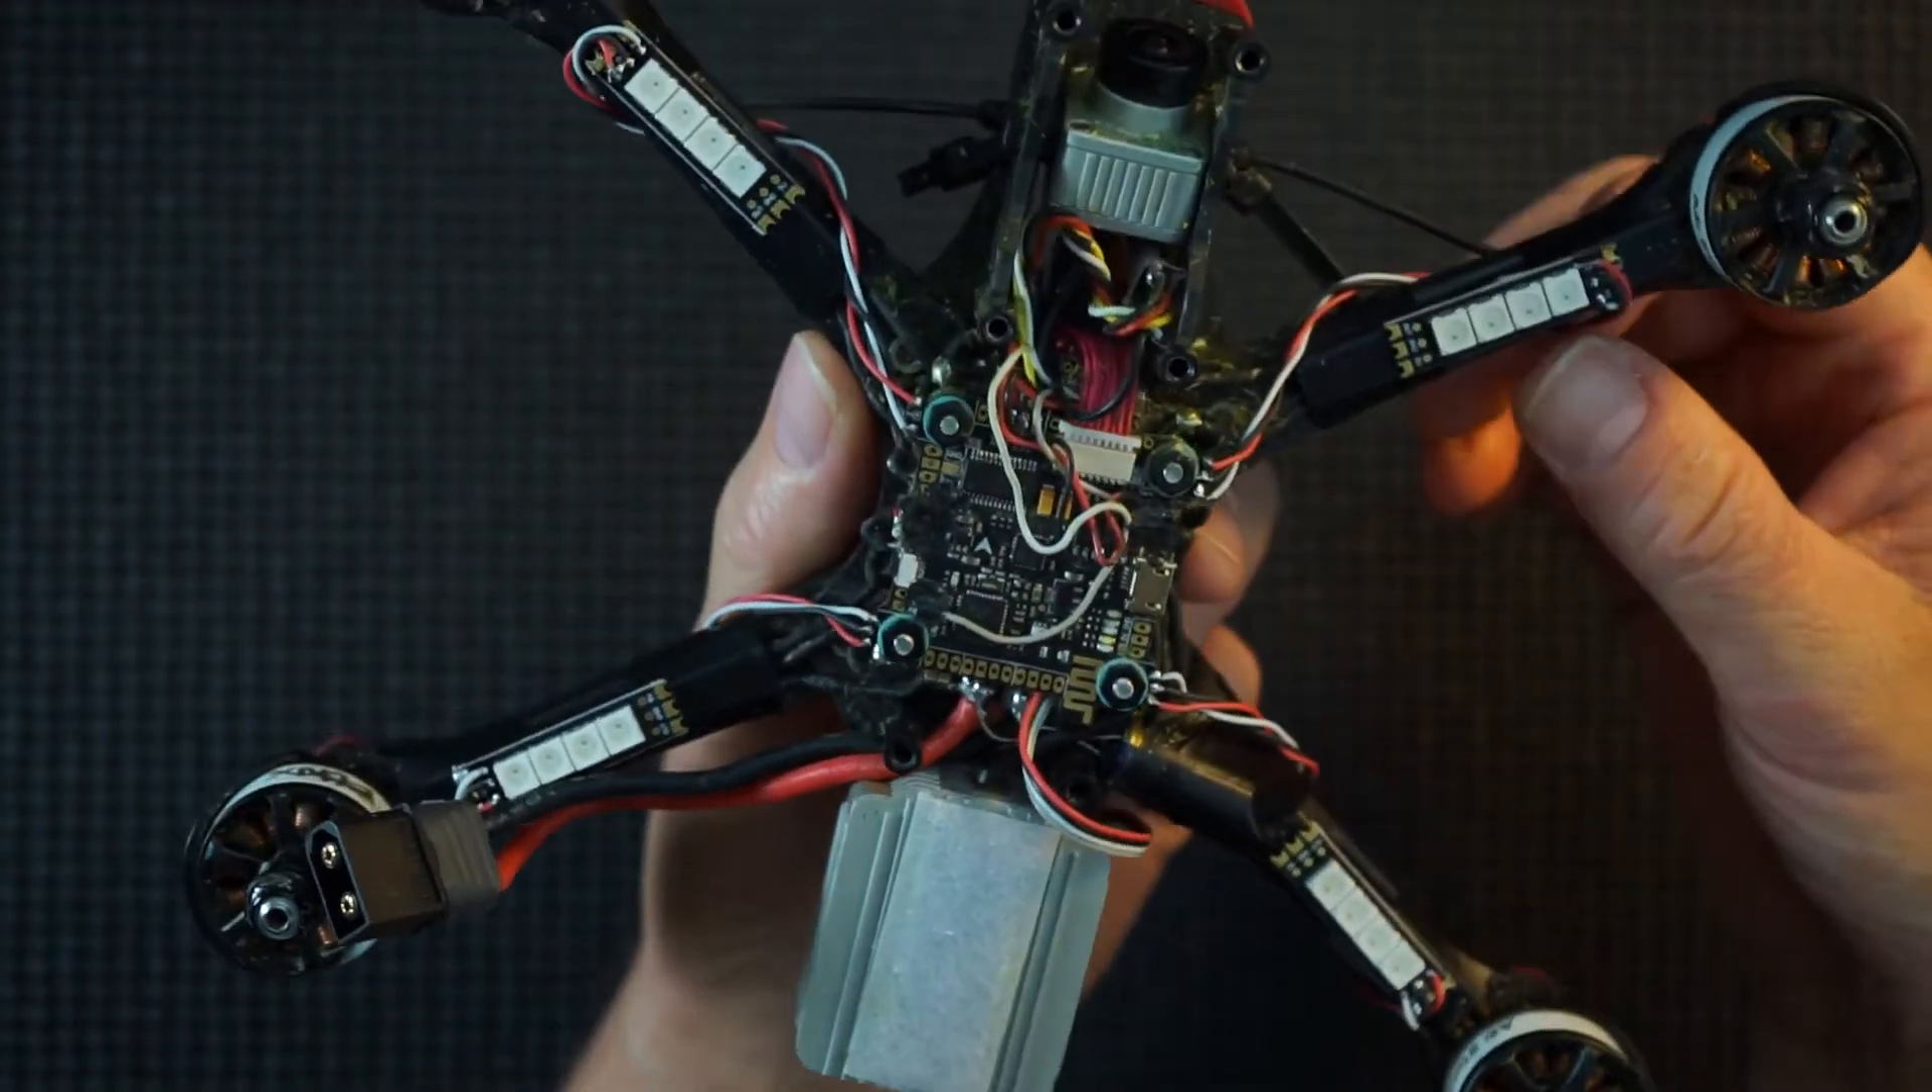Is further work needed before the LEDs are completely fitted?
No.